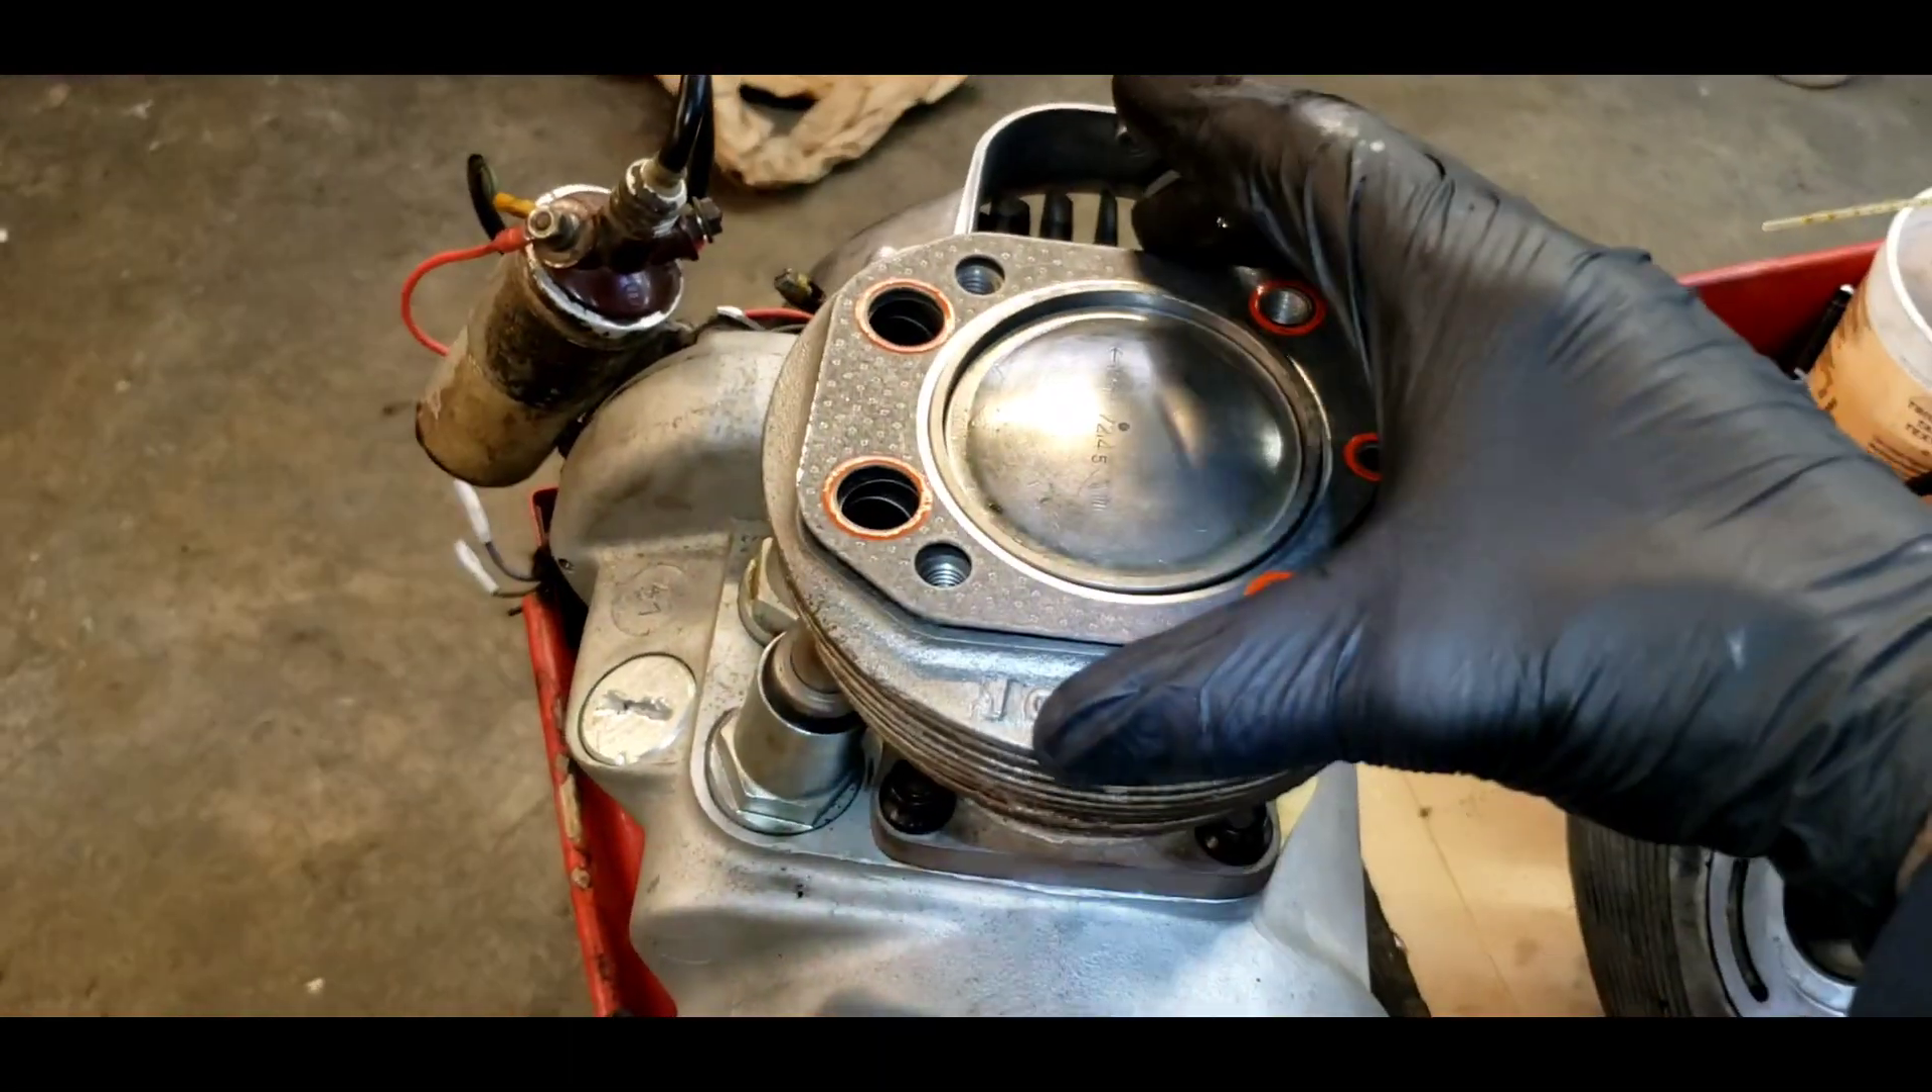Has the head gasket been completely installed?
Yes.